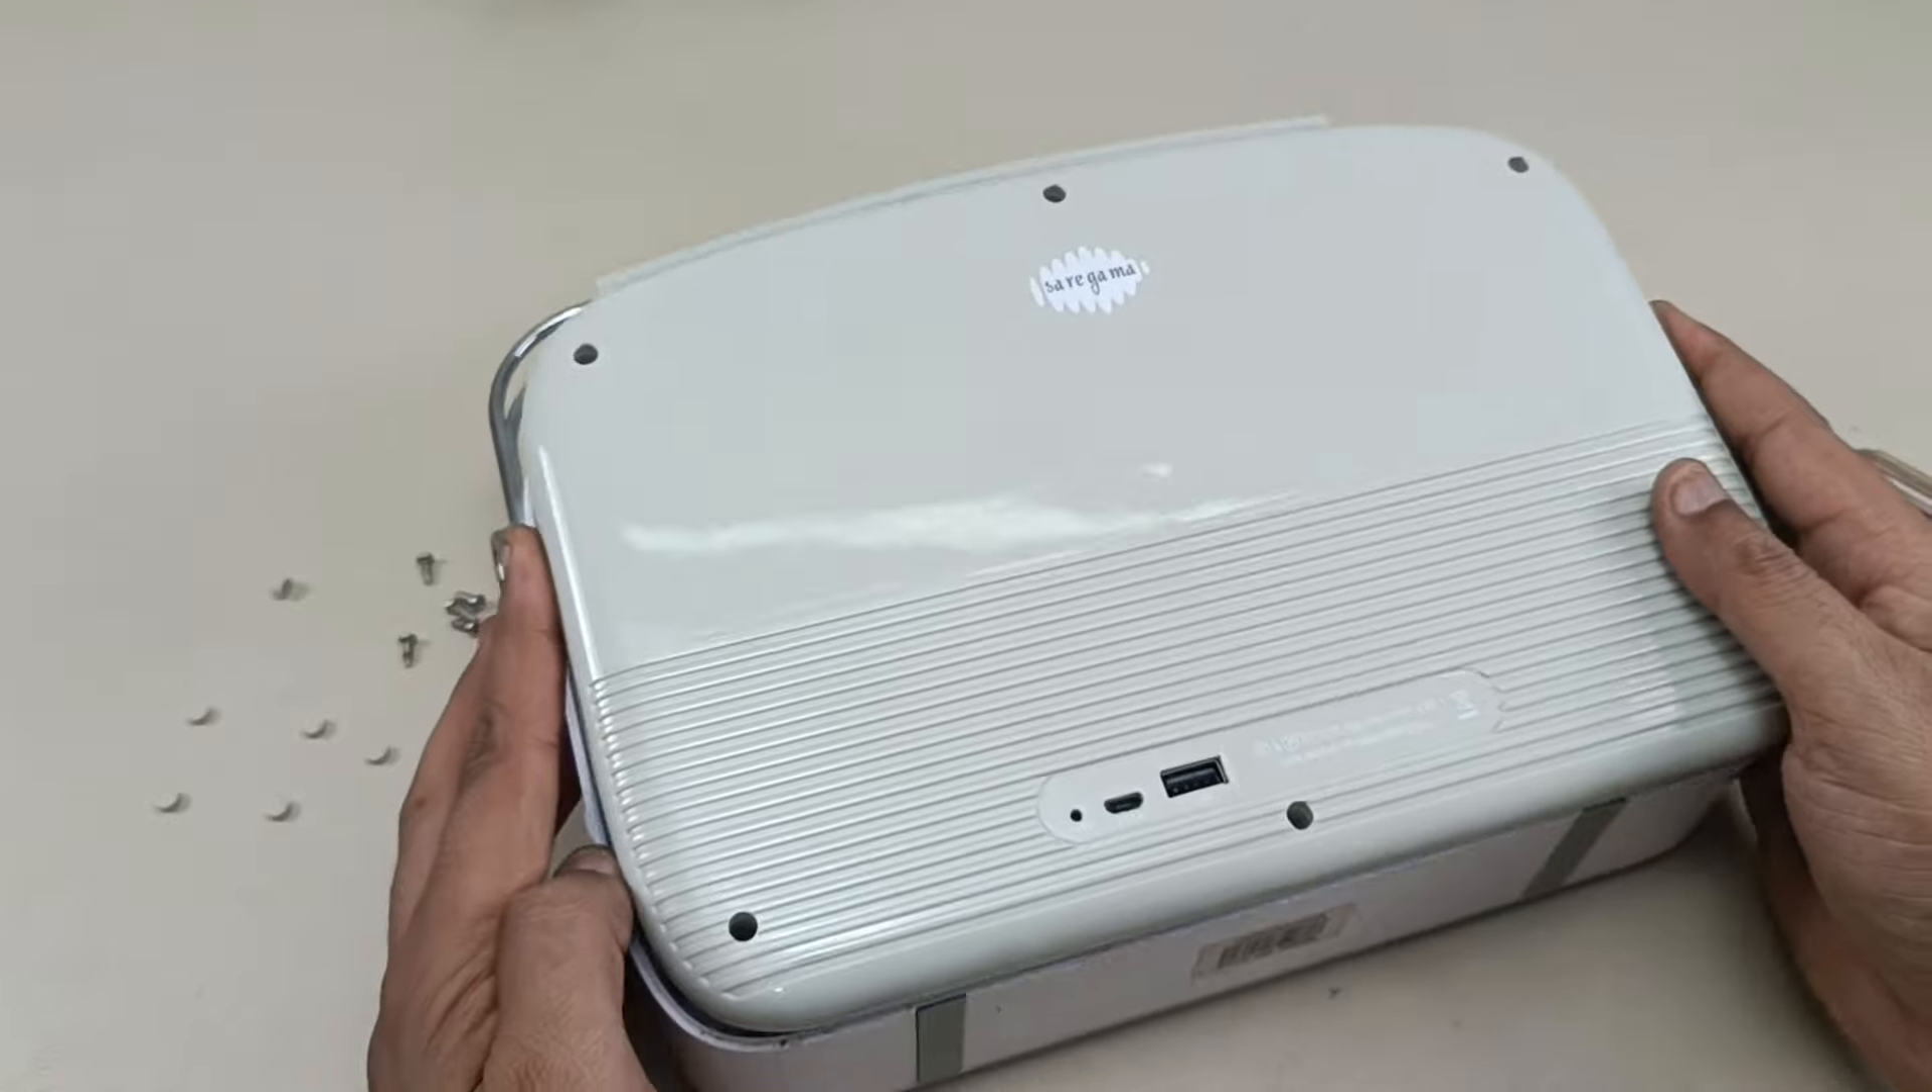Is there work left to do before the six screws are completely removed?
No.